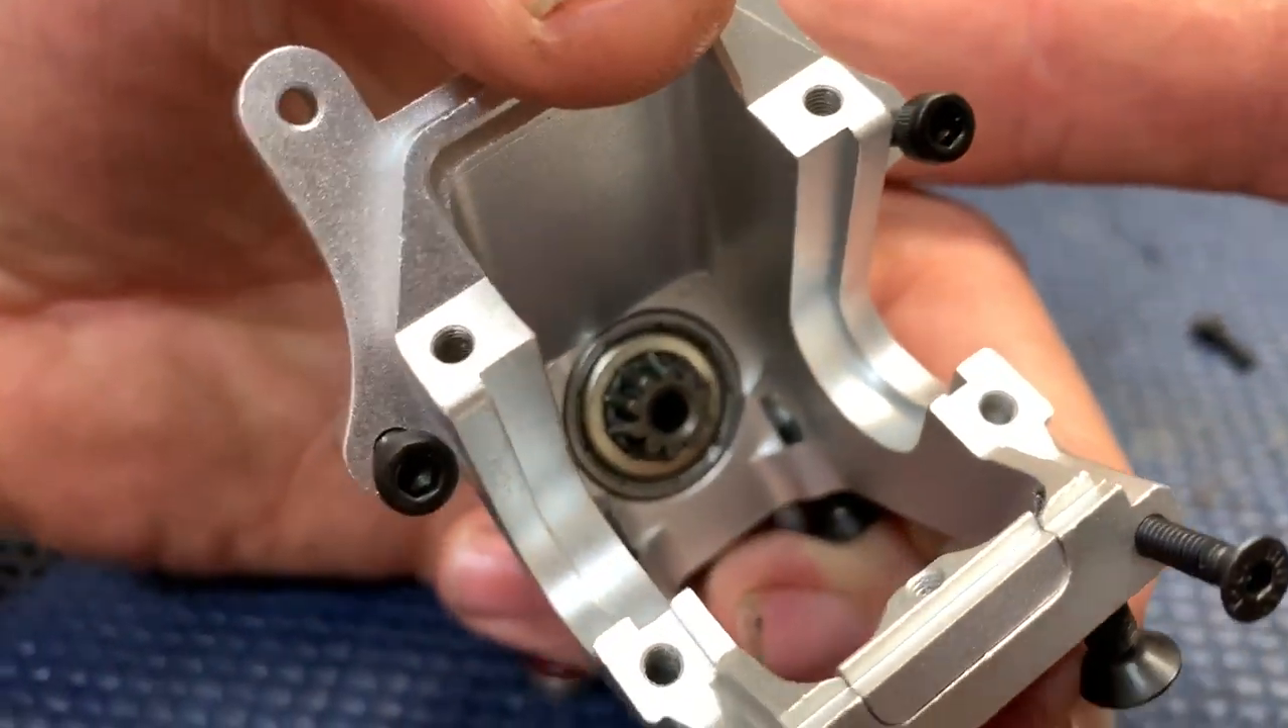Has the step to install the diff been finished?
No.